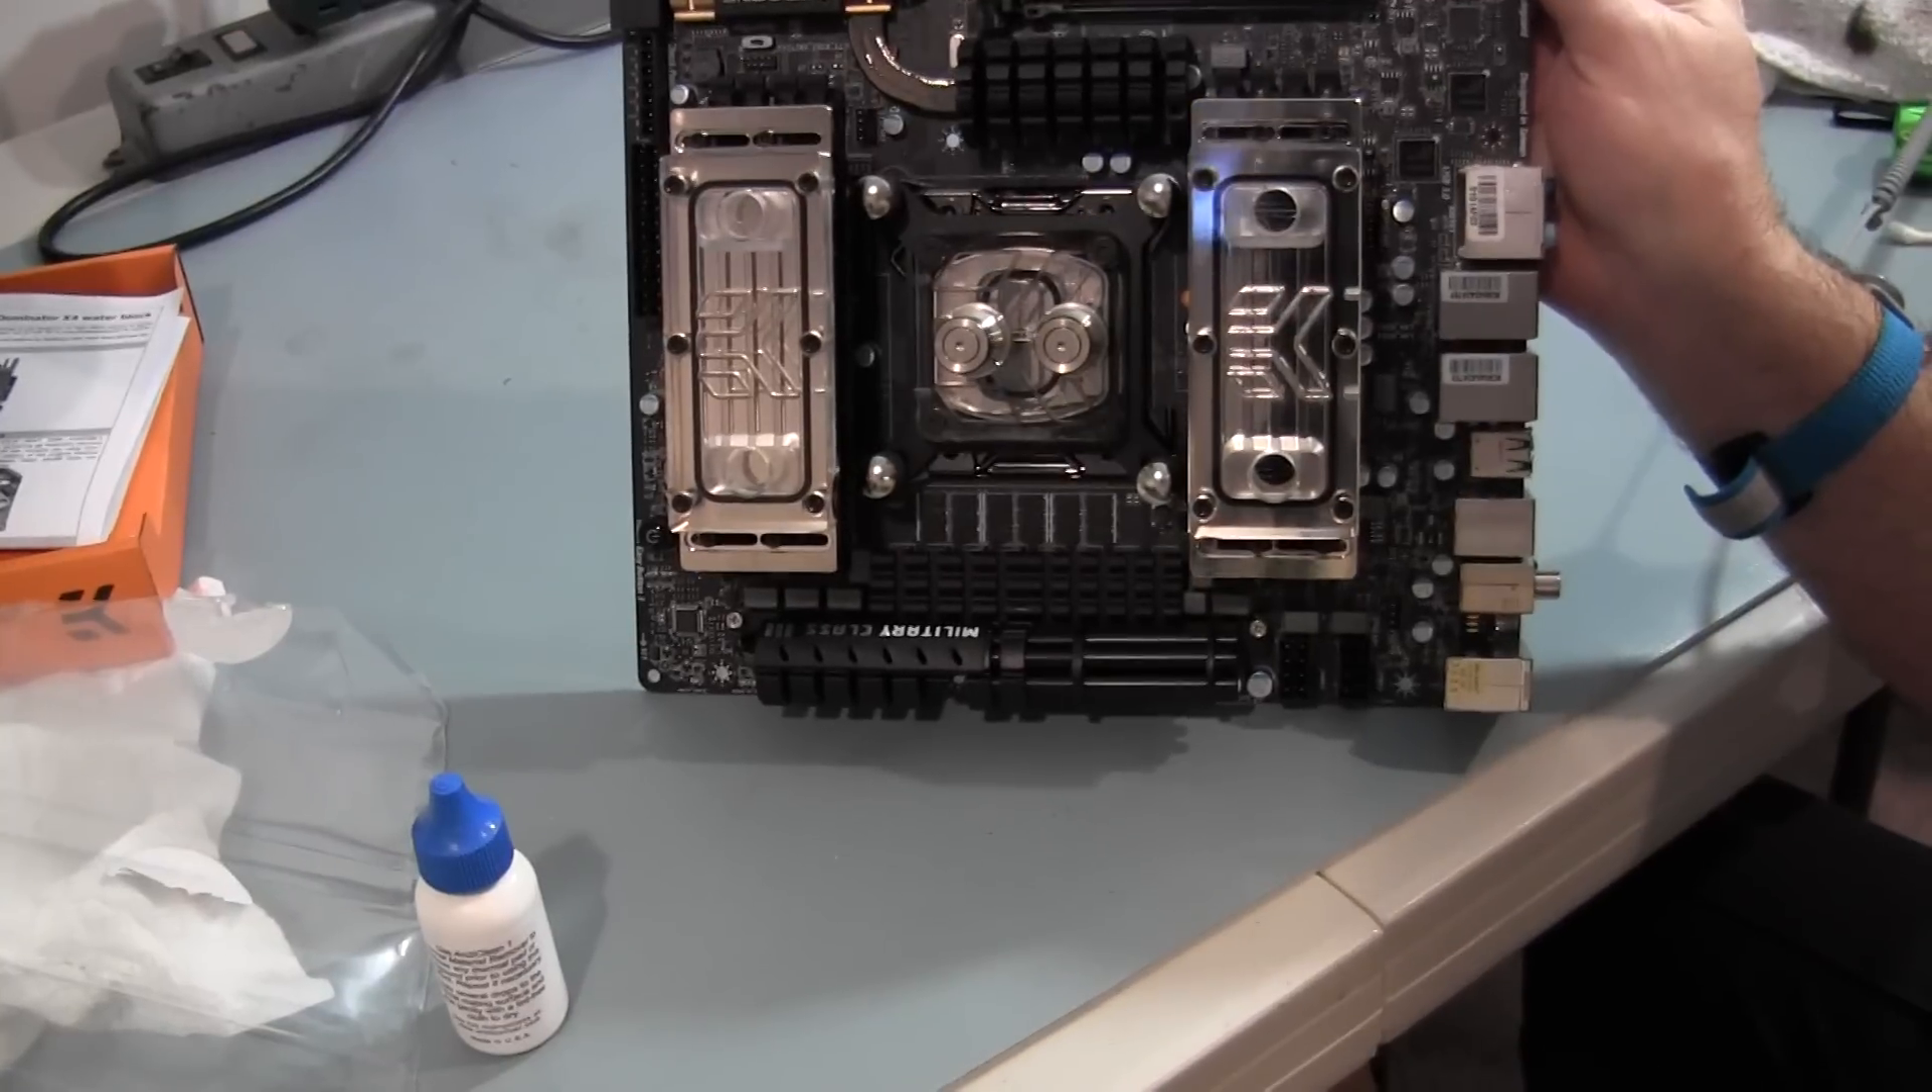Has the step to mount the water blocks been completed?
Yes.